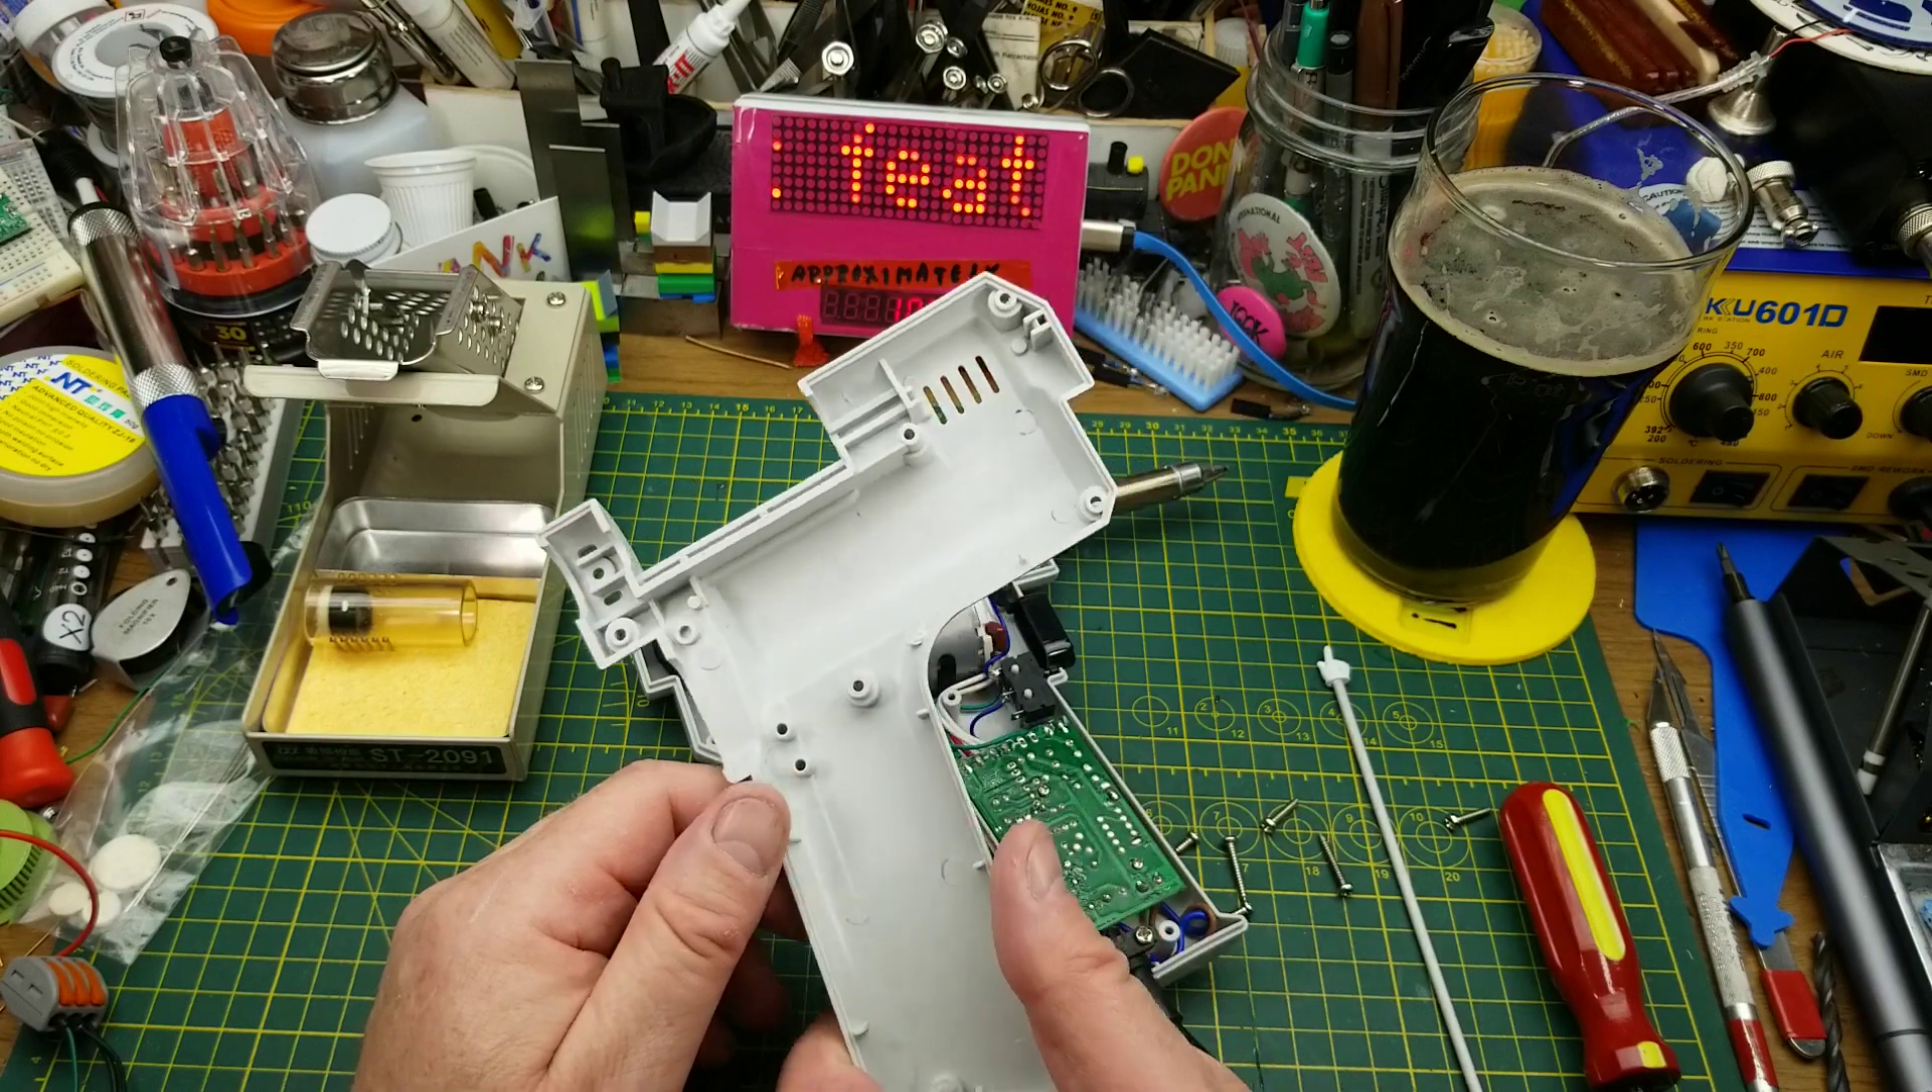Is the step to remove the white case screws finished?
Yes.